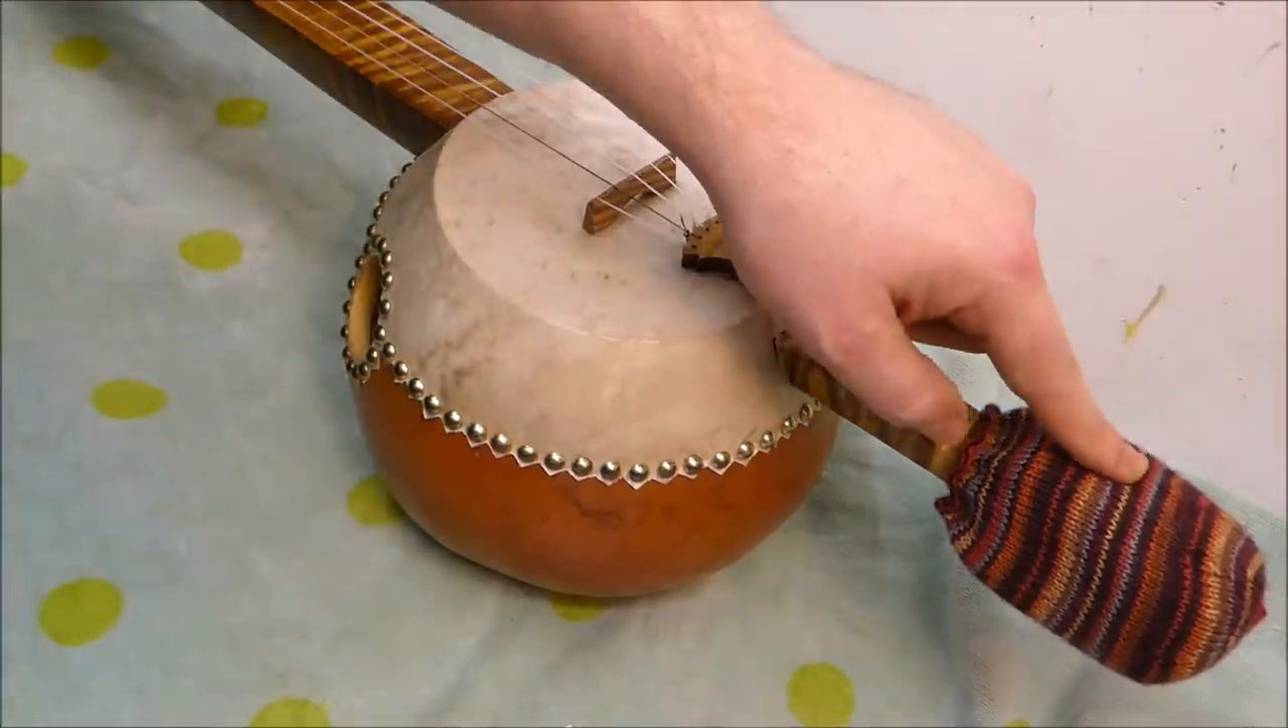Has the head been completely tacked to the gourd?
Yes.